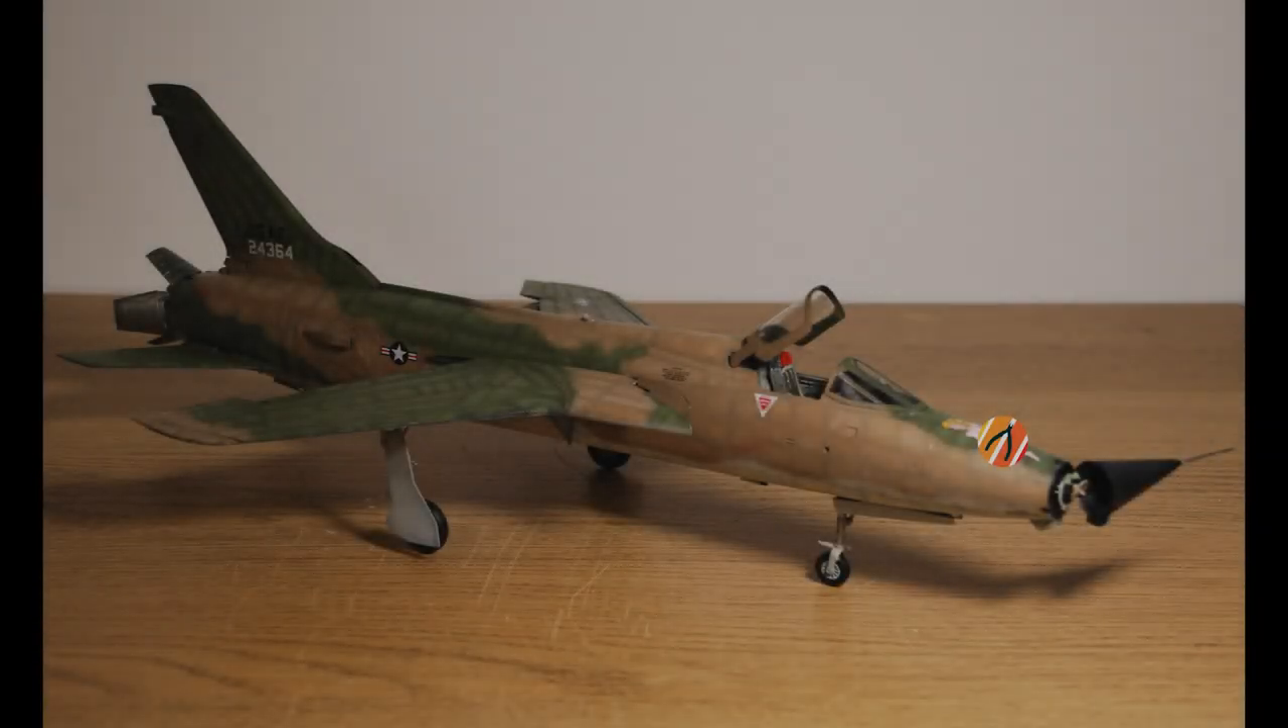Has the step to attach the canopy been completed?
Yes.